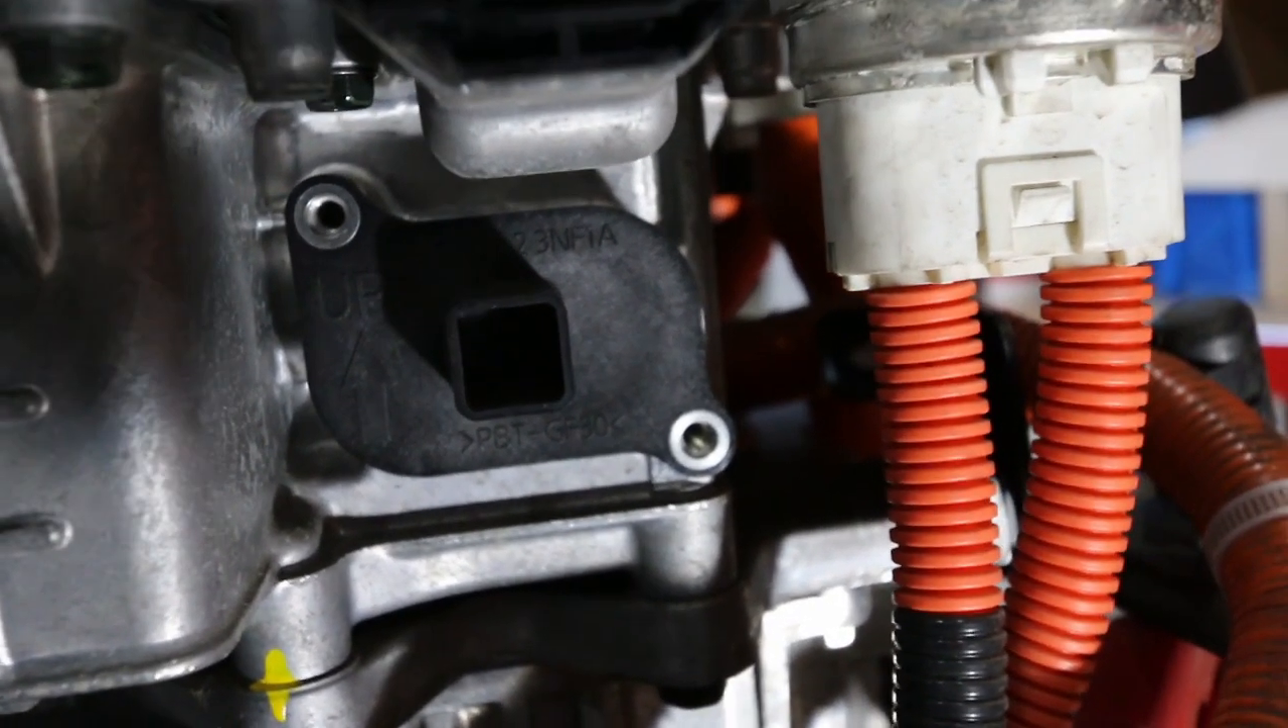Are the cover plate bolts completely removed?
Yes.